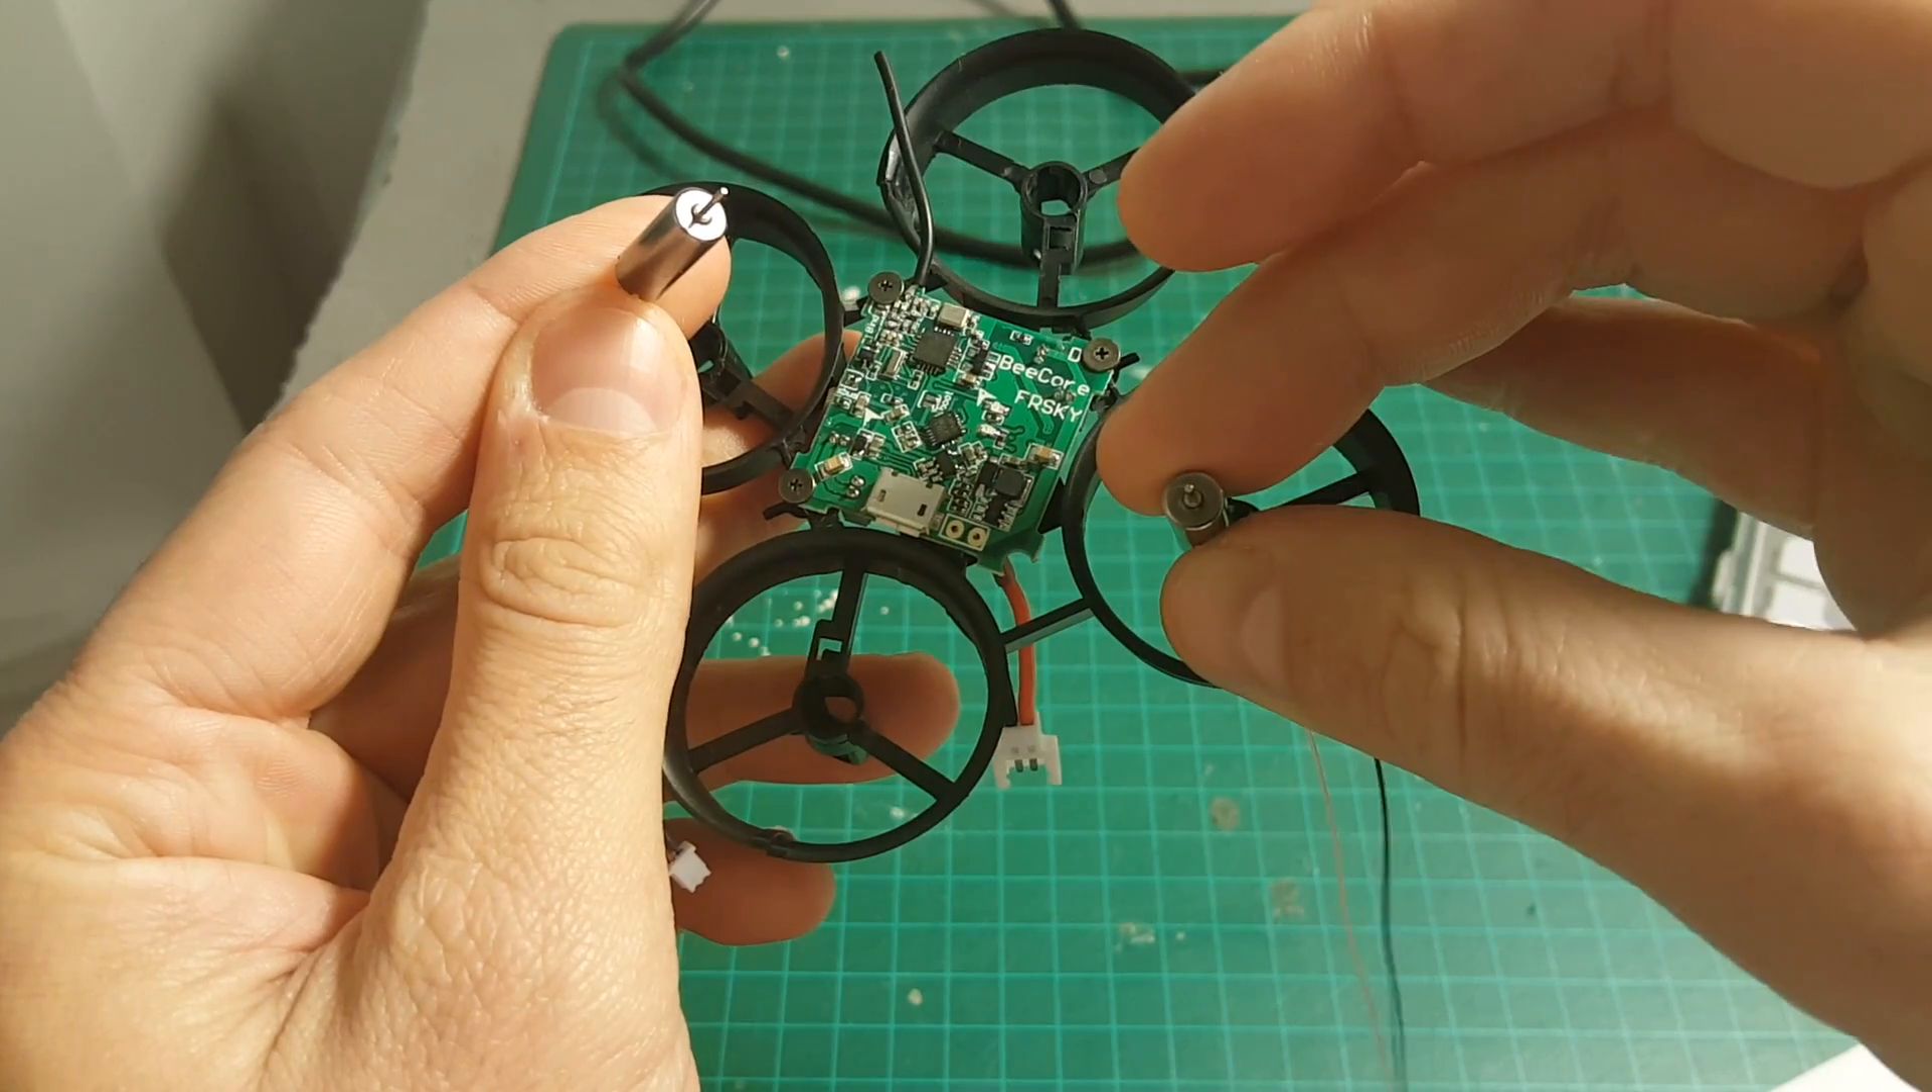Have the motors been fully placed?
No.